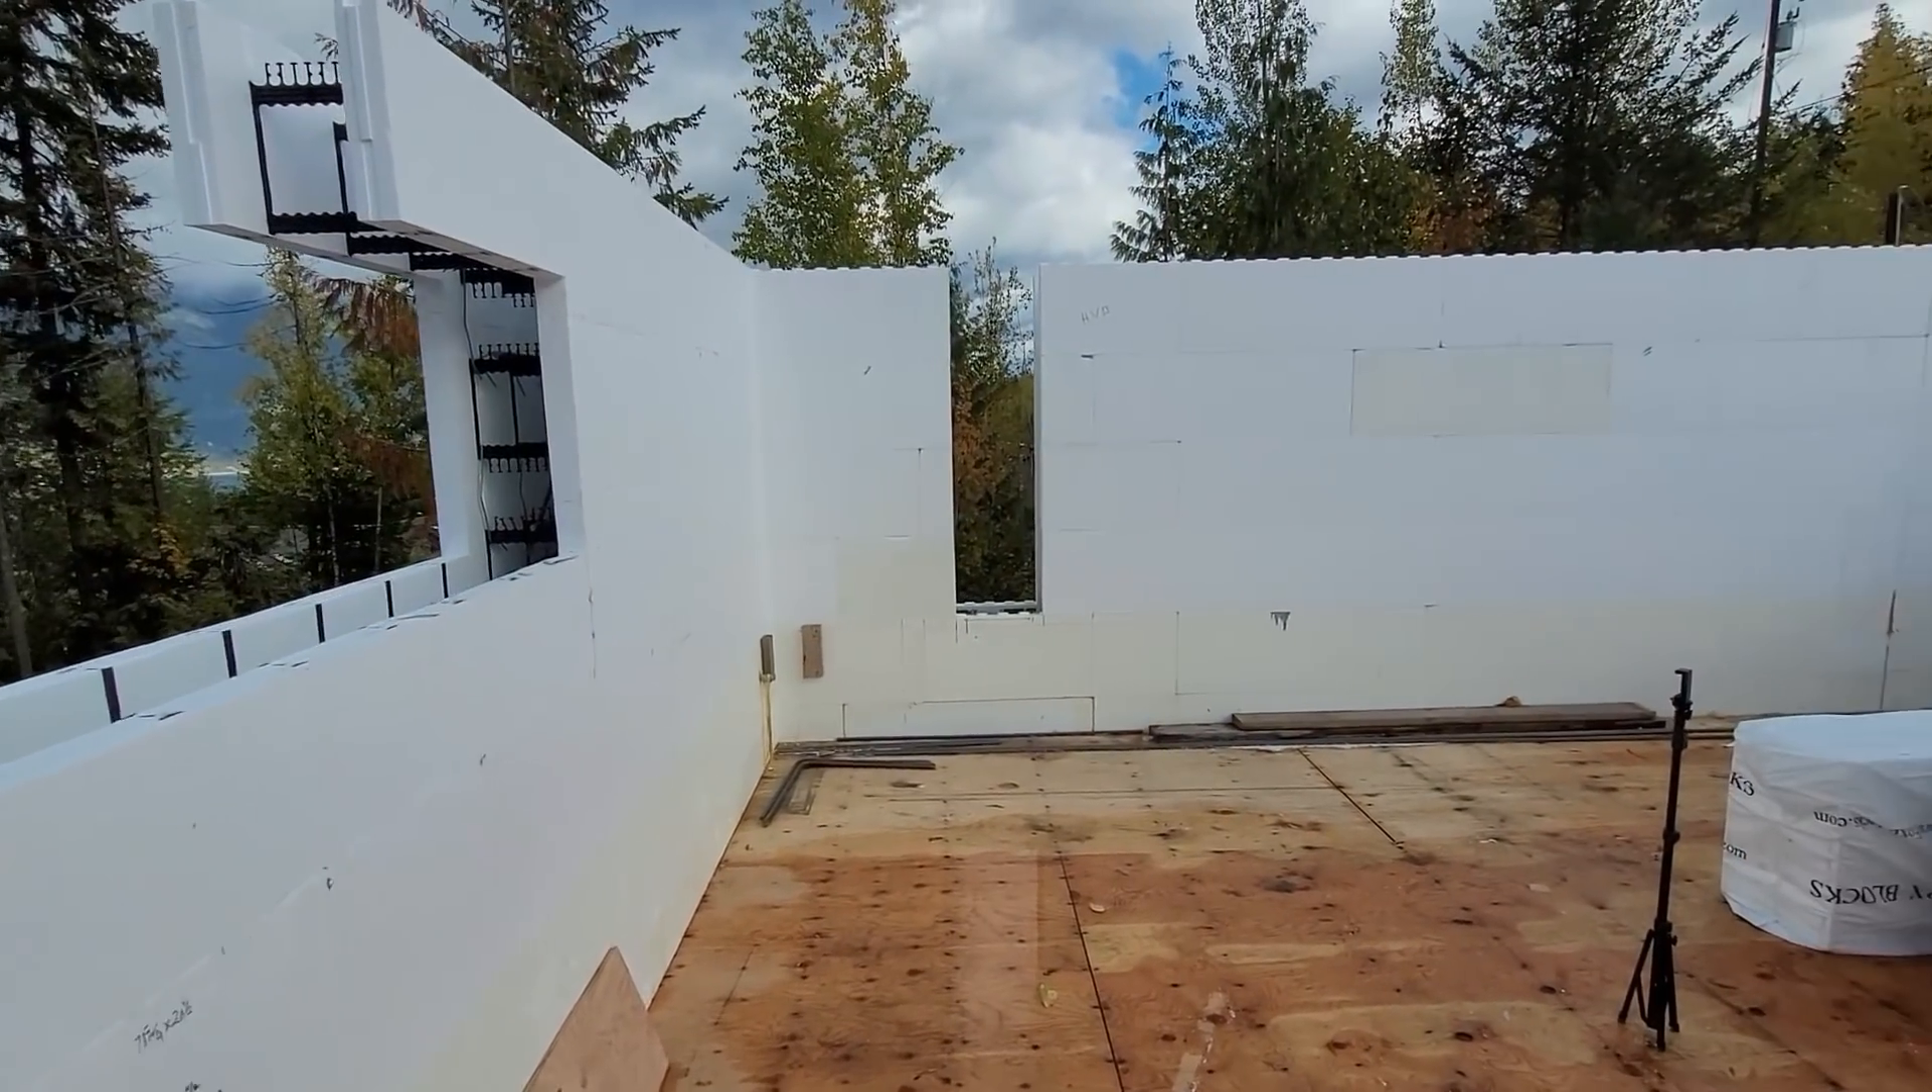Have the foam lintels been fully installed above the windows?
No.